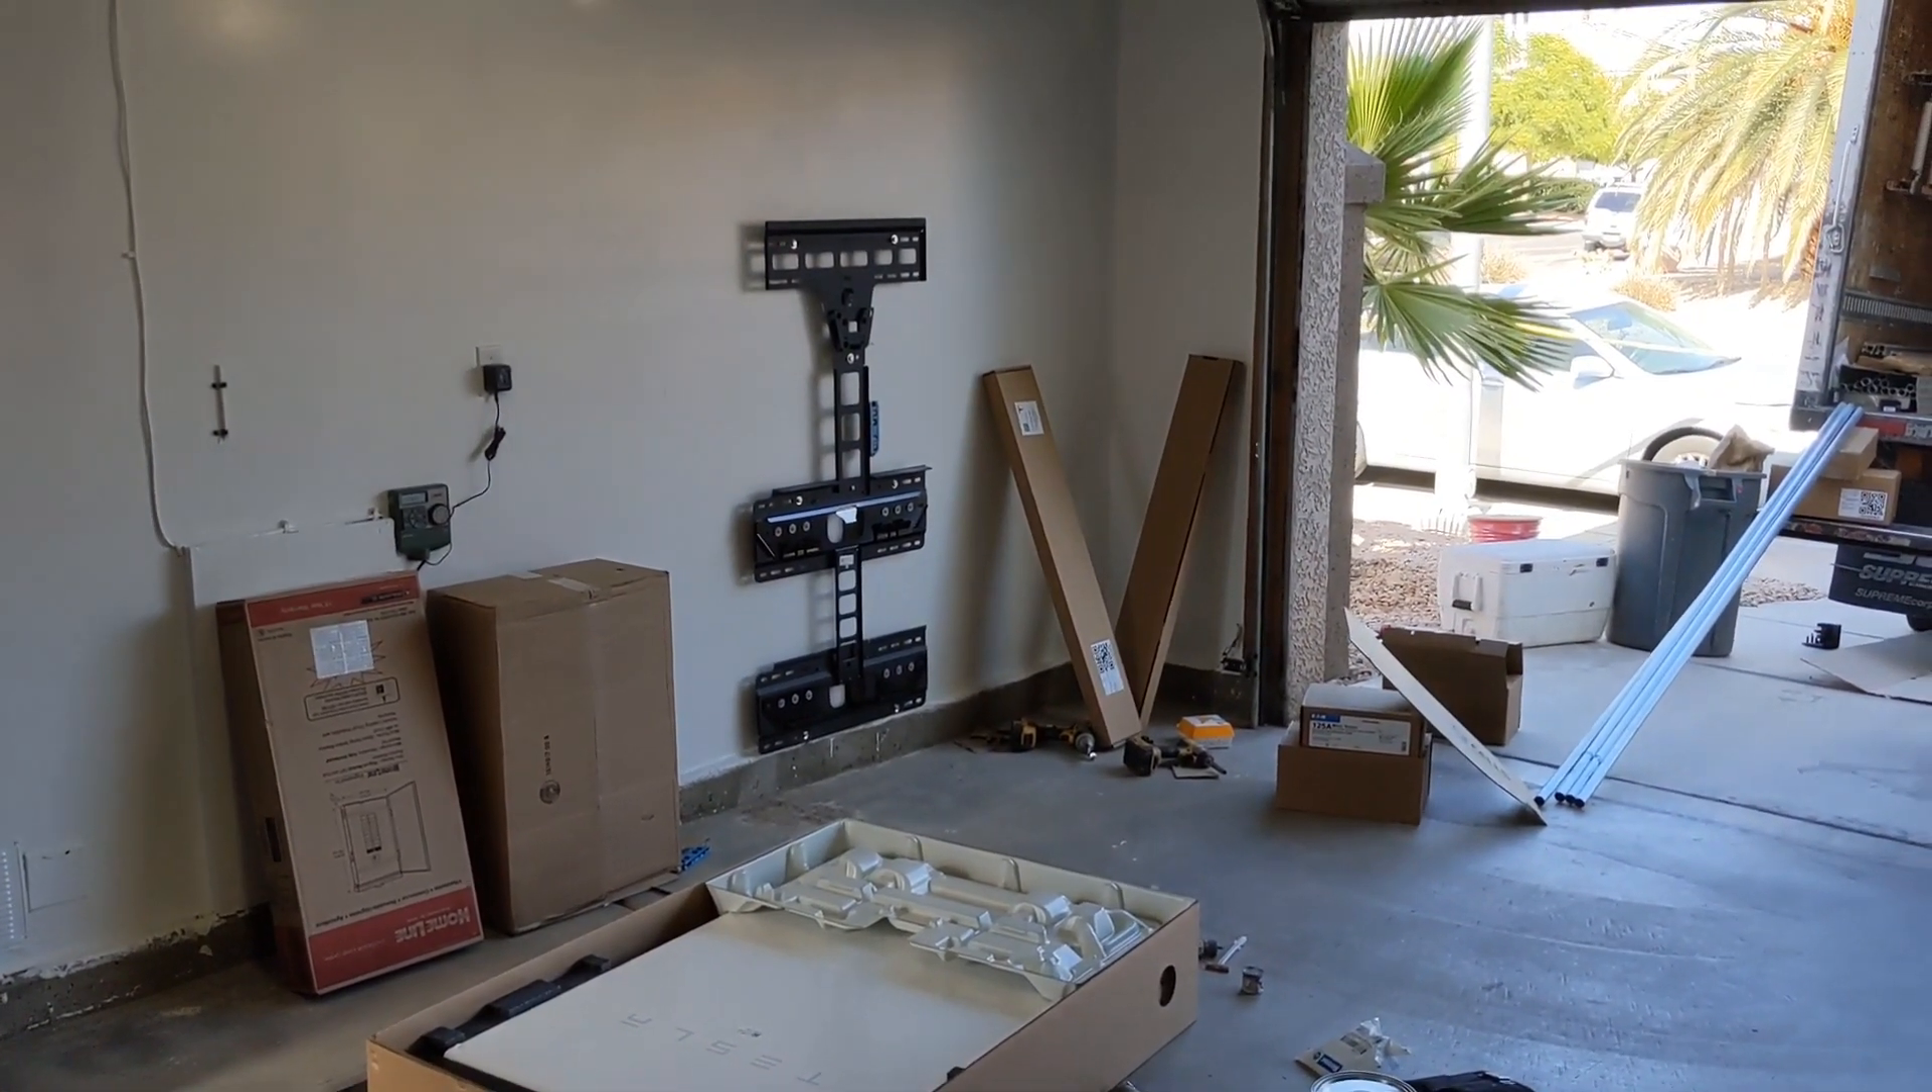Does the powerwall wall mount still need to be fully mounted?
No.